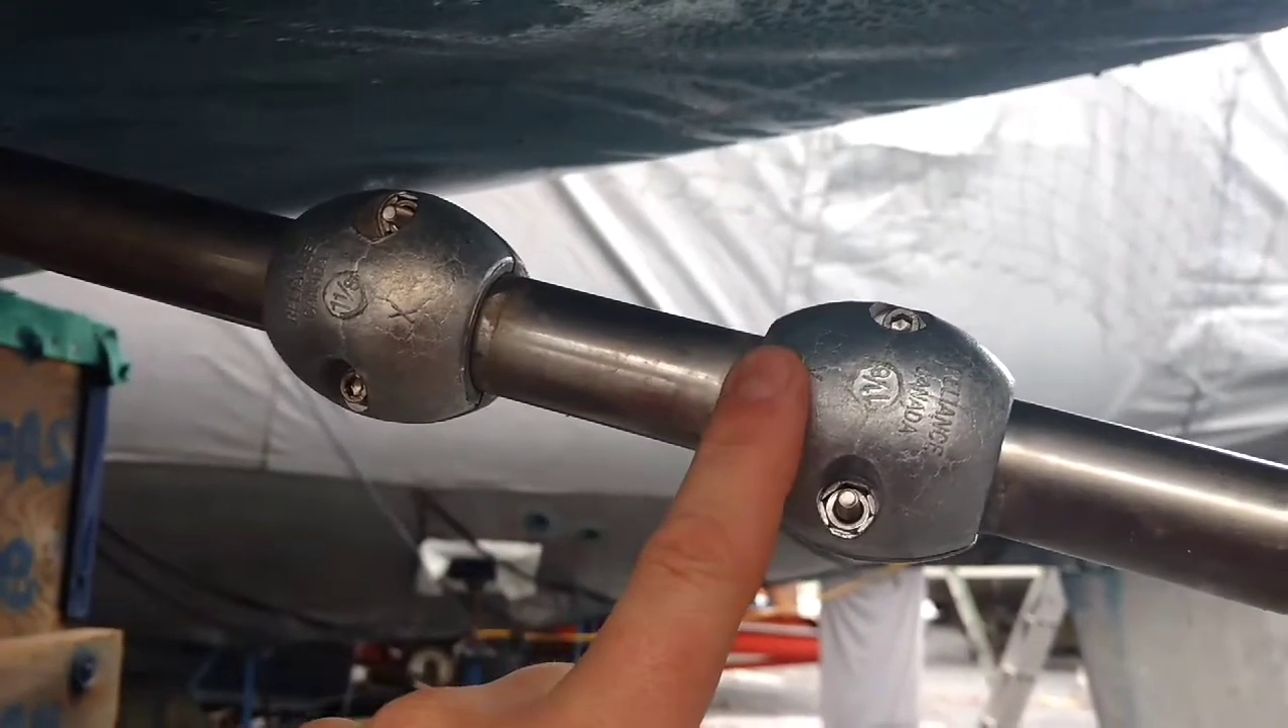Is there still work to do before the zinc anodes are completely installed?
No.